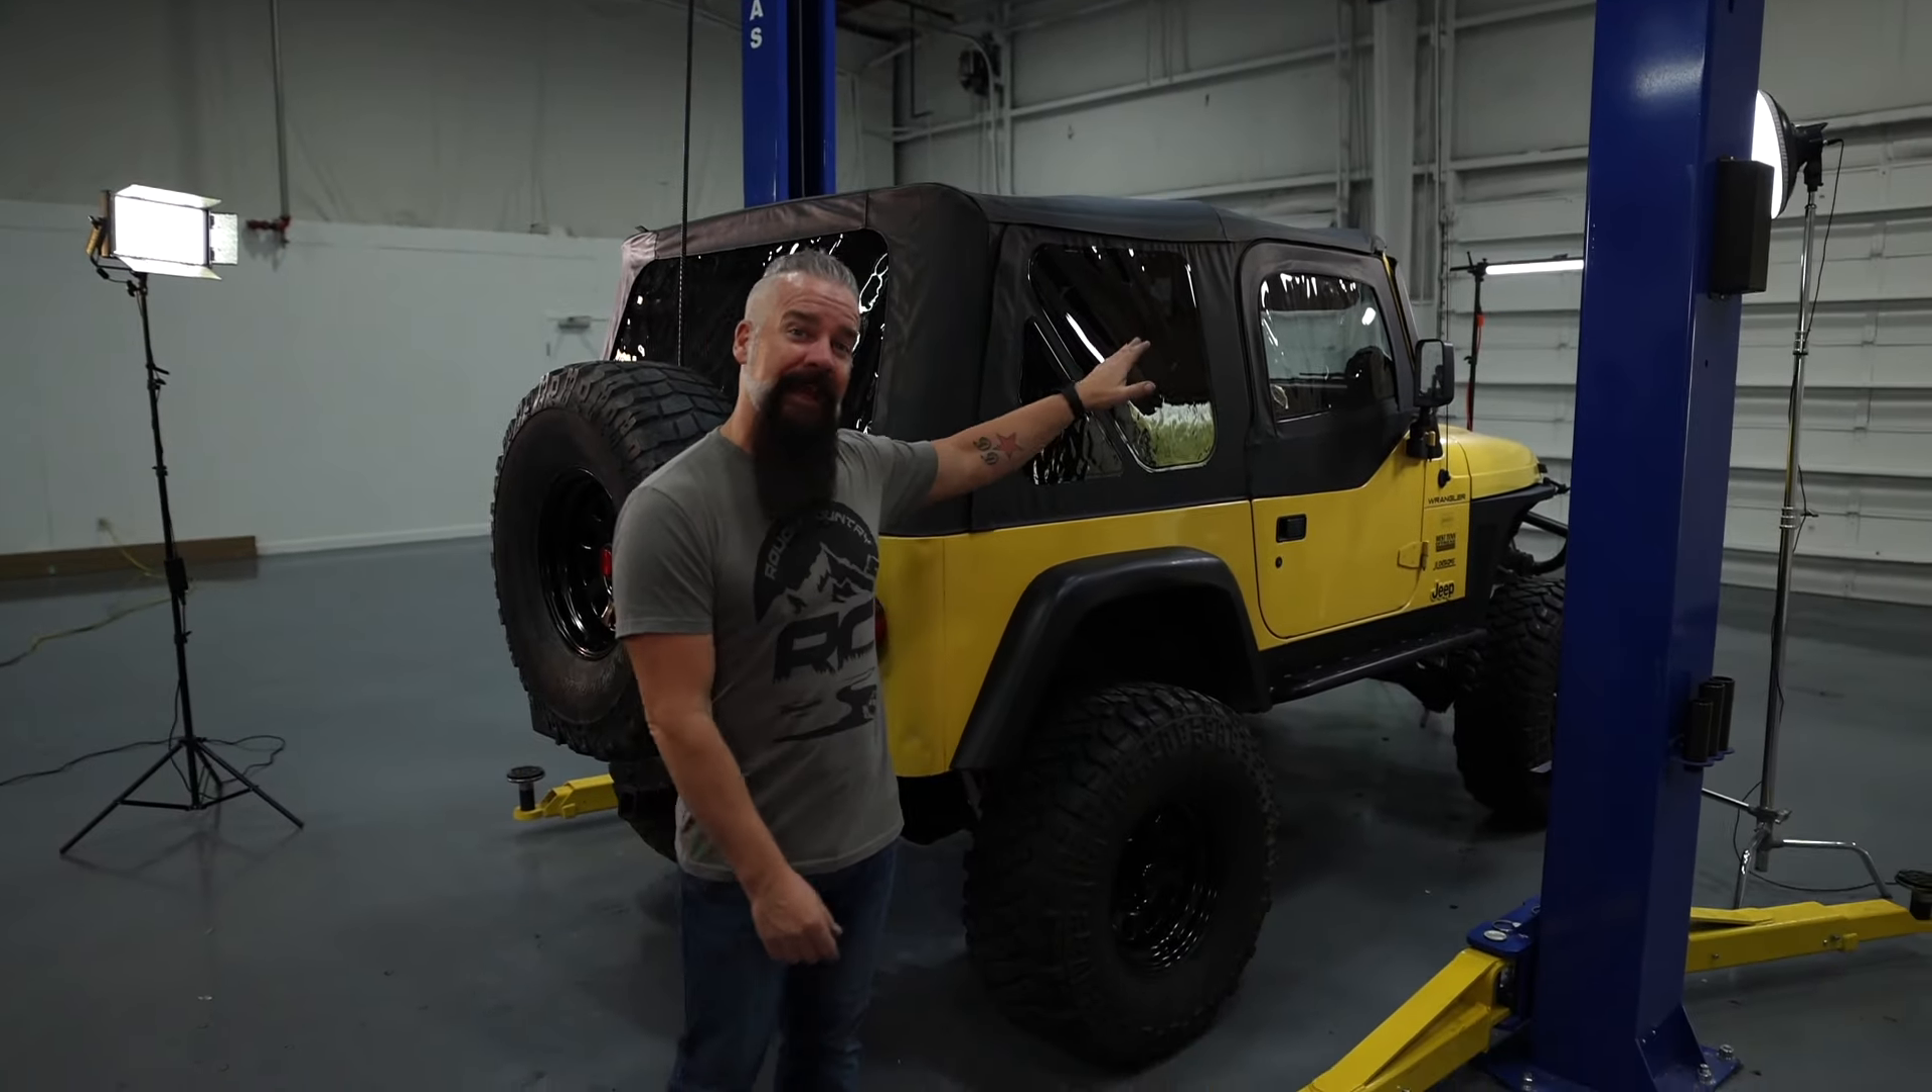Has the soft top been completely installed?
Yes.